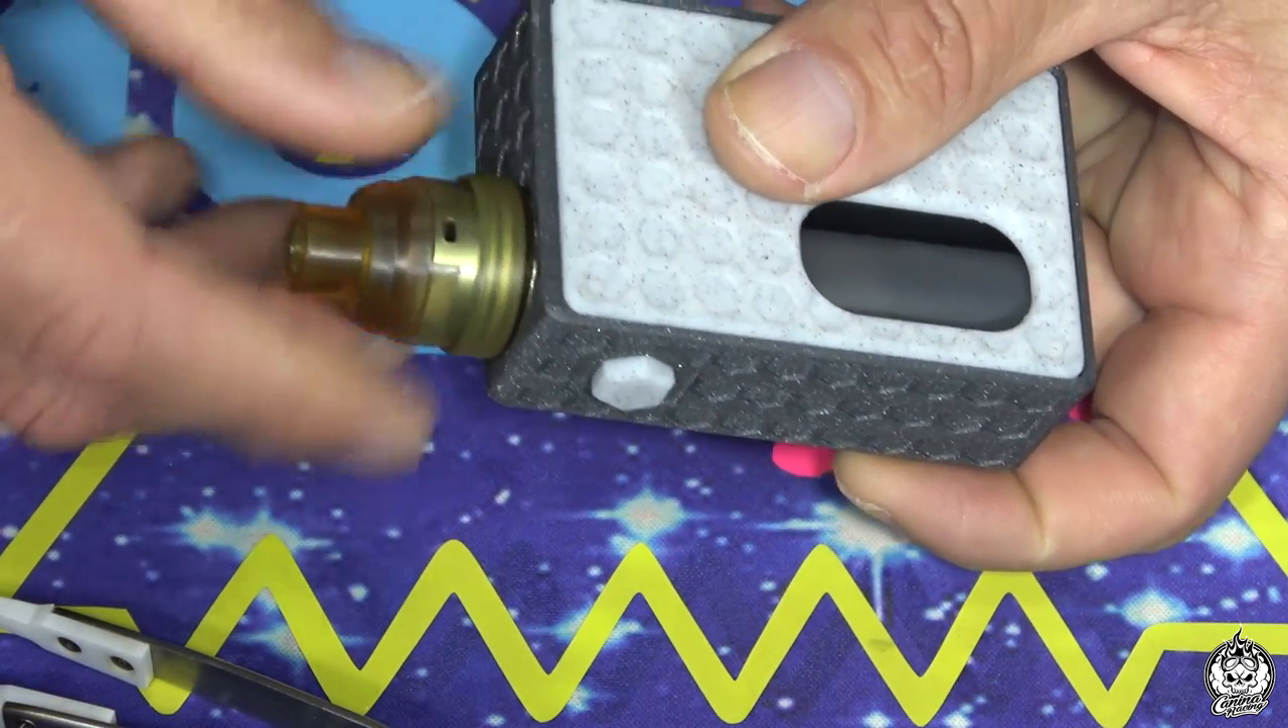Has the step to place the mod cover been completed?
Yes.